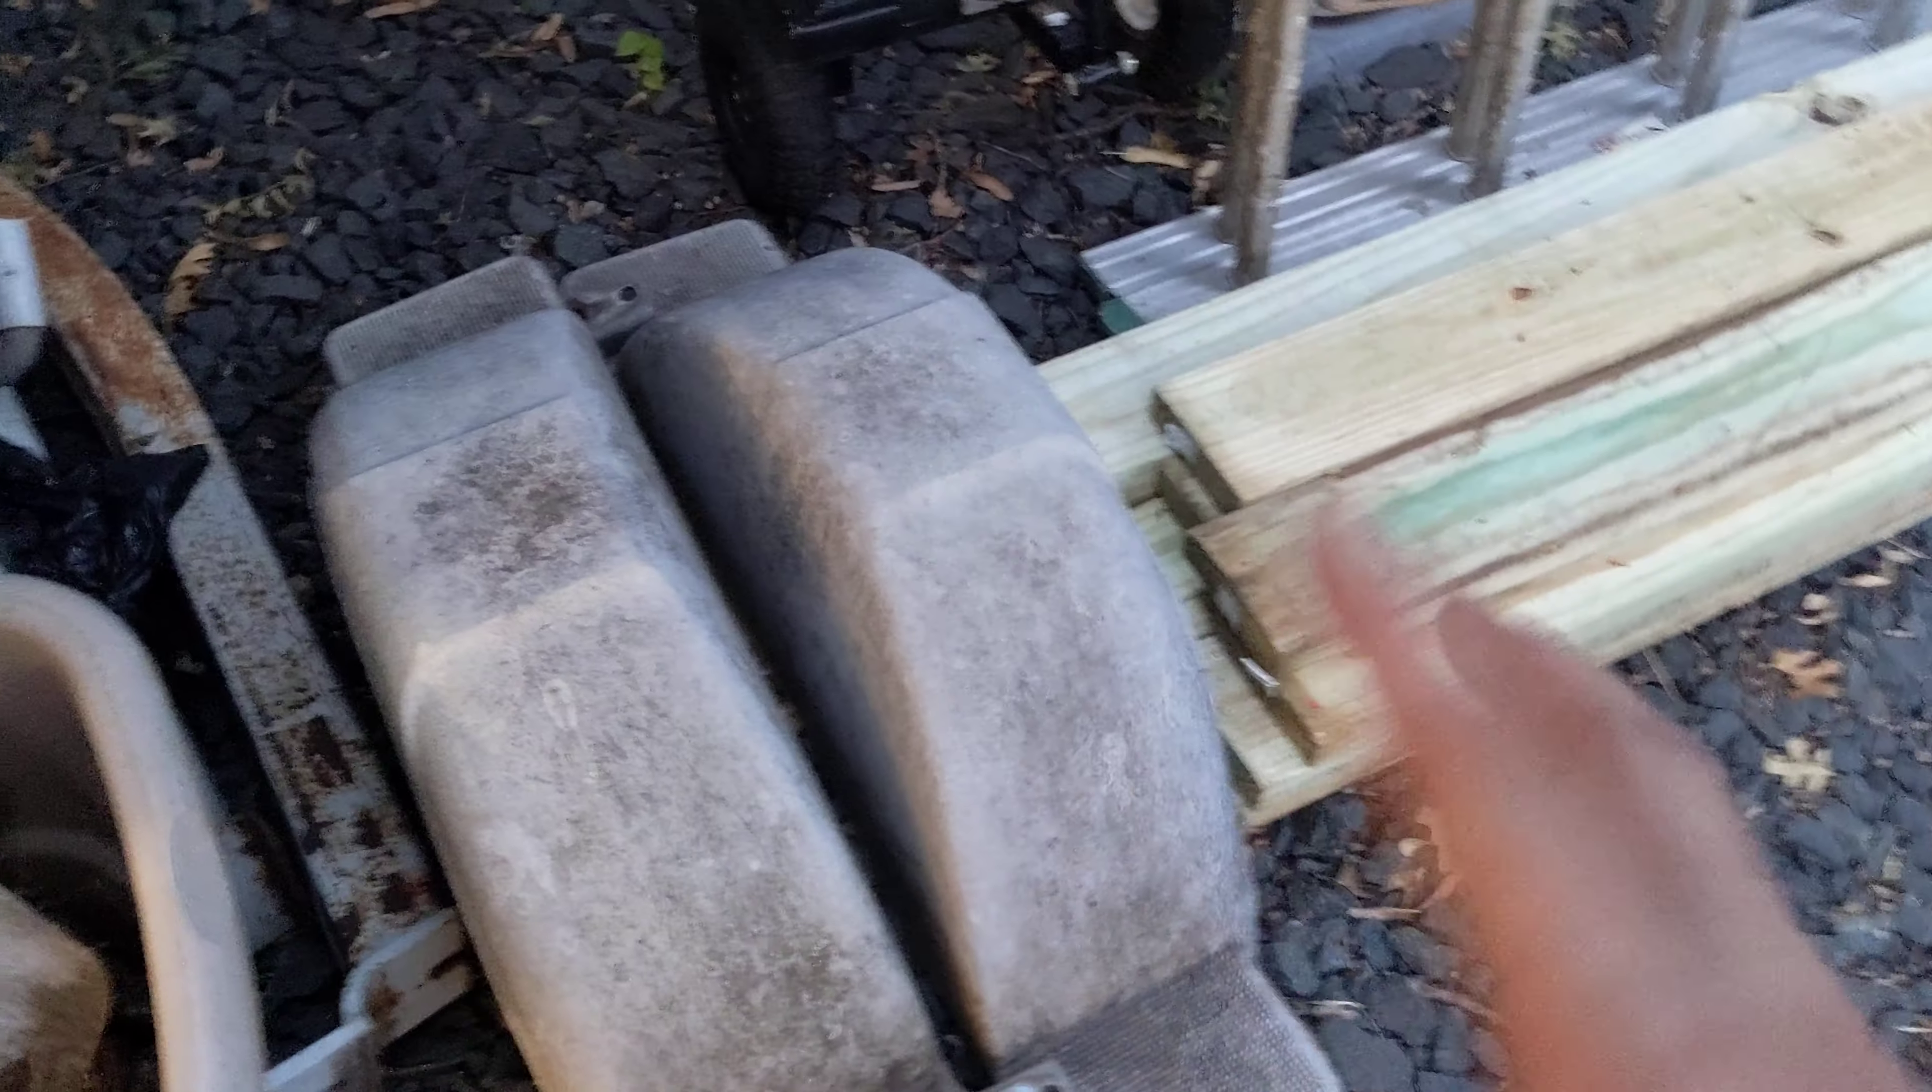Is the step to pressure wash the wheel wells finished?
No.